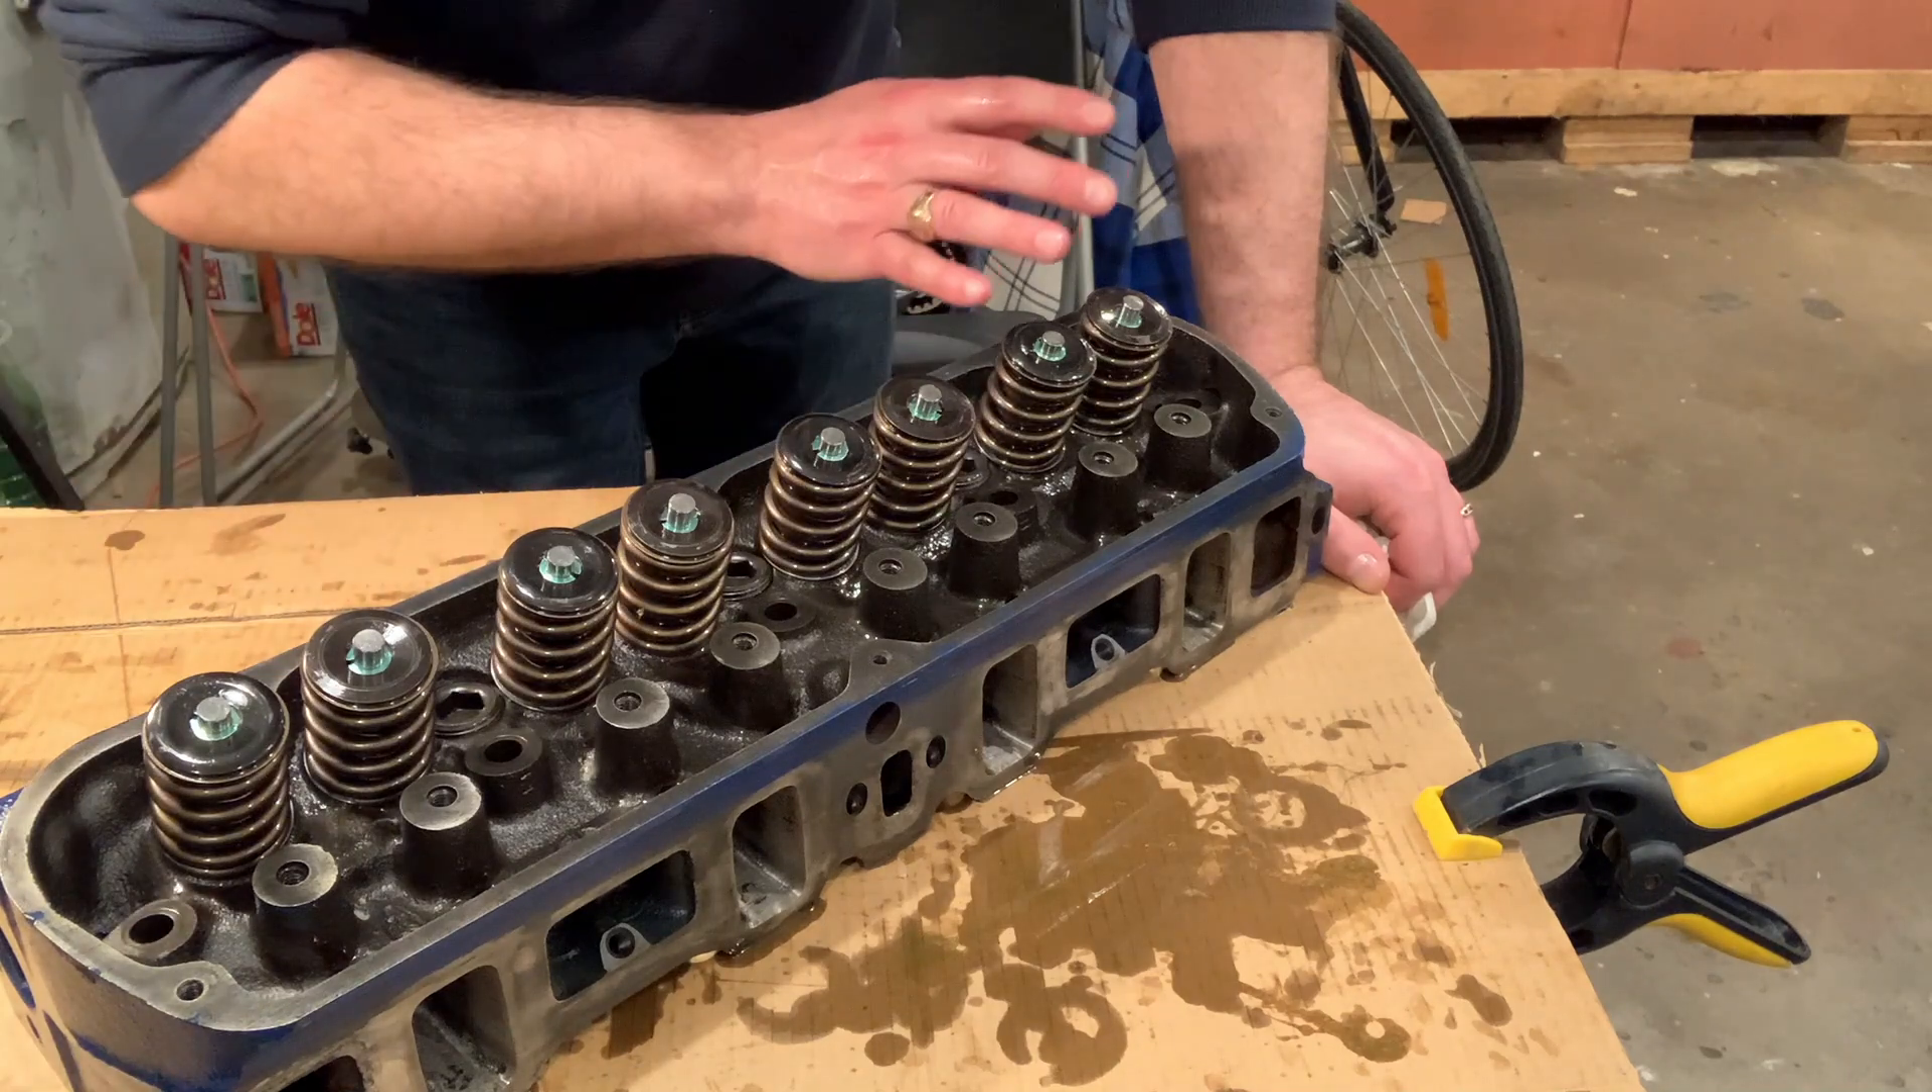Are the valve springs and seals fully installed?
Yes.